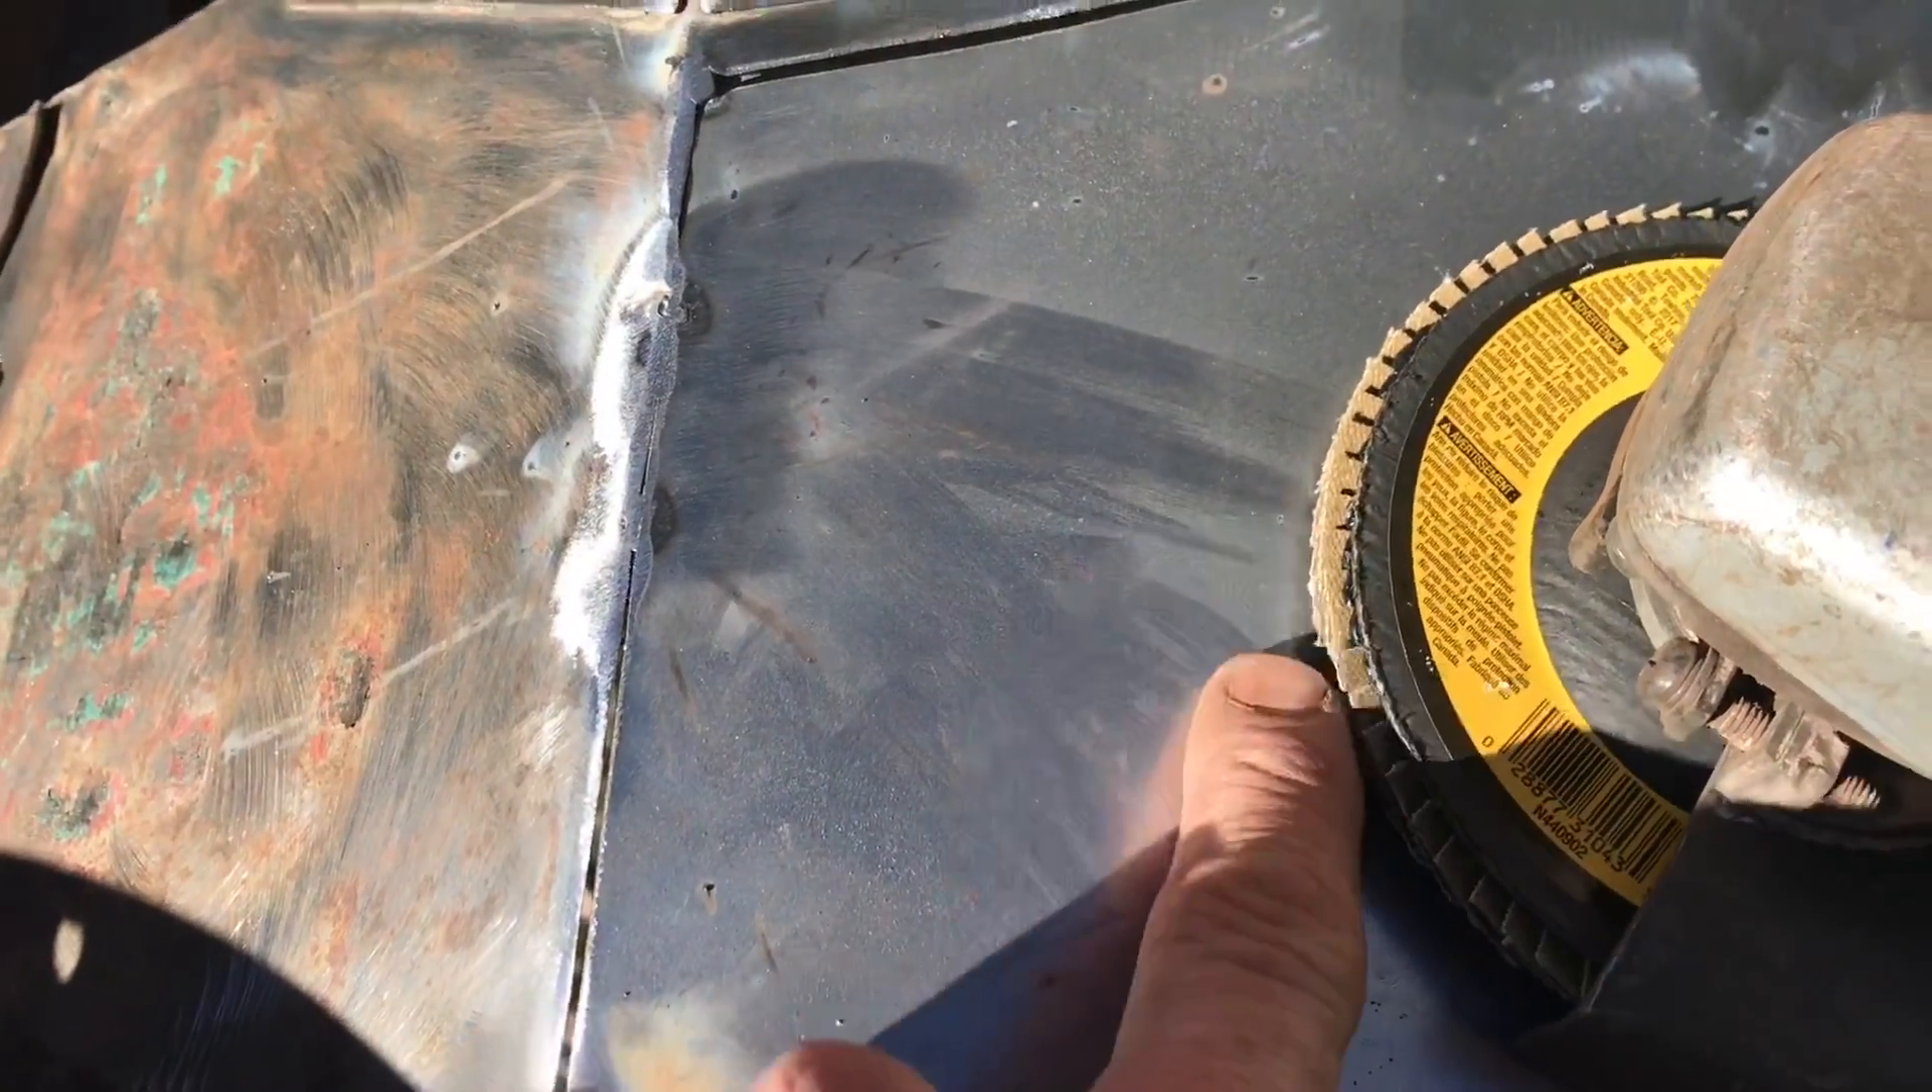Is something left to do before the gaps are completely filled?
Yes.